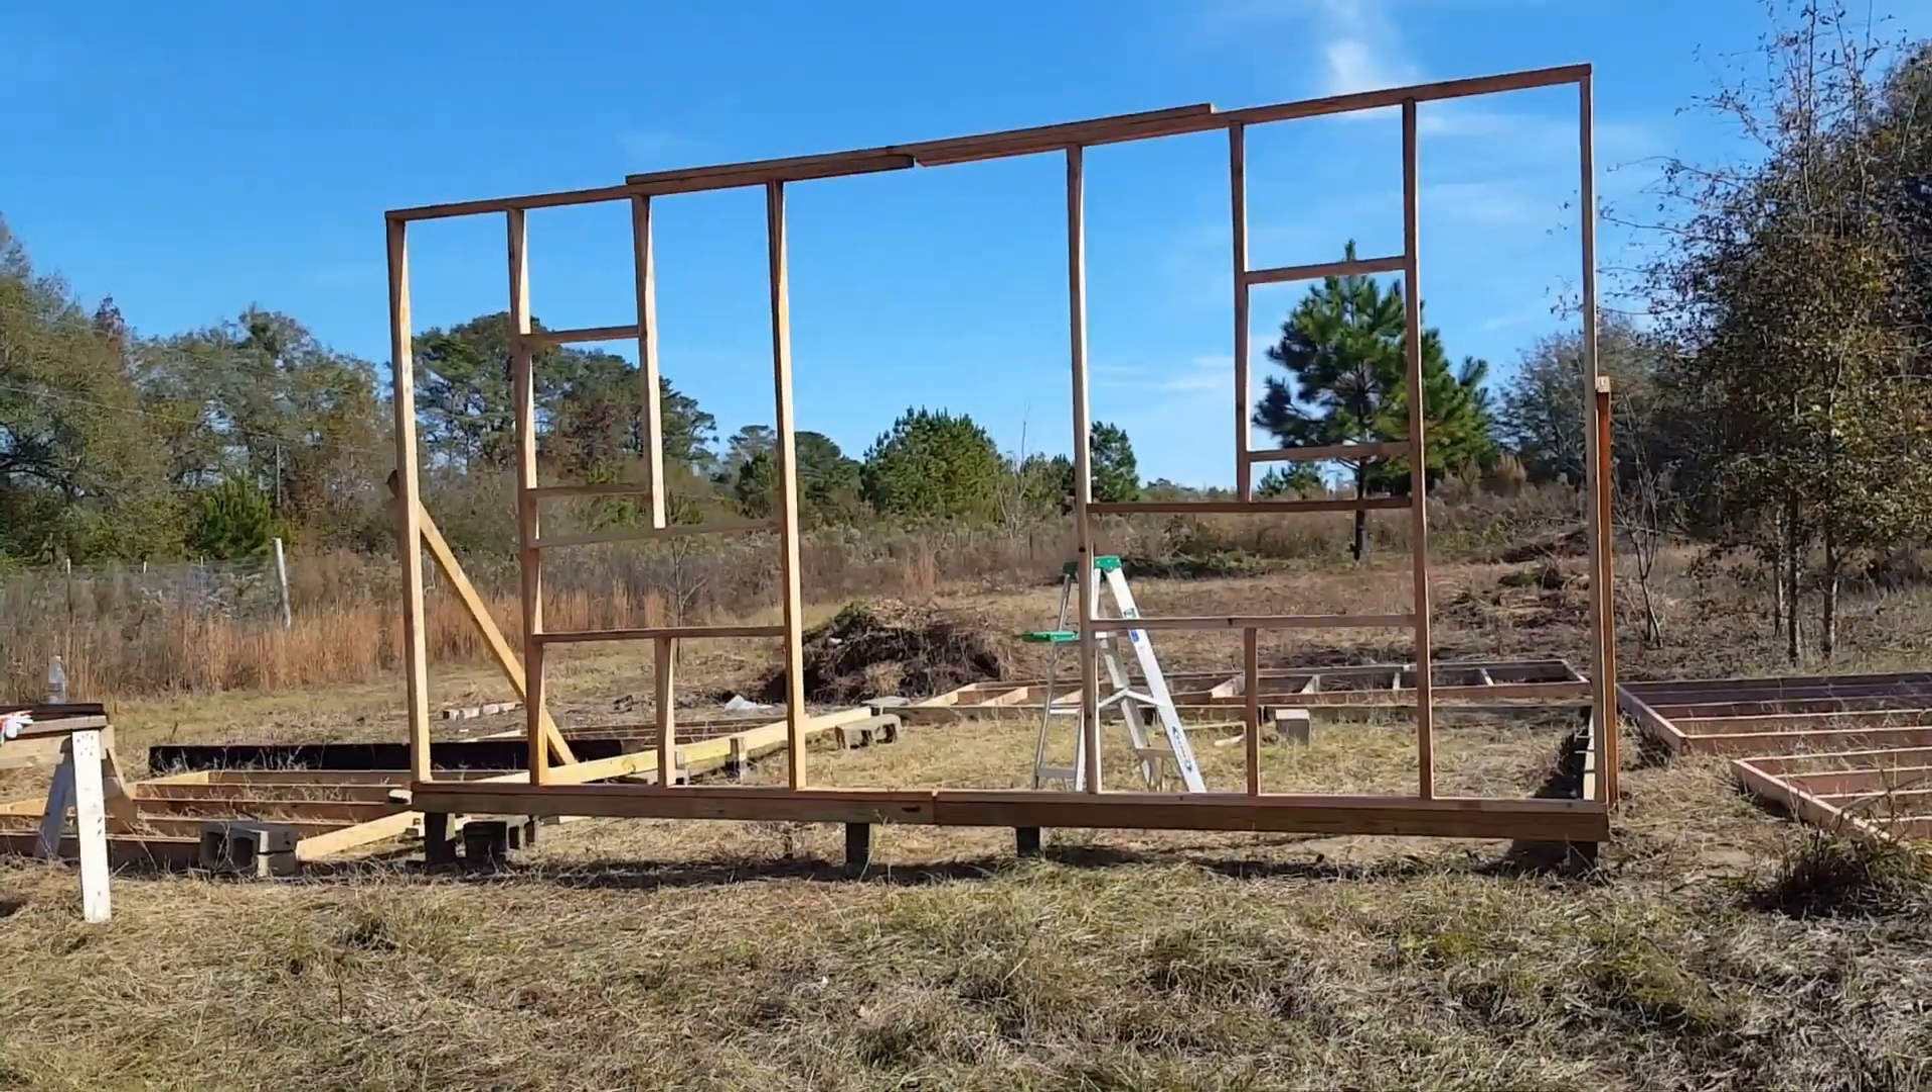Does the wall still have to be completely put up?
No.